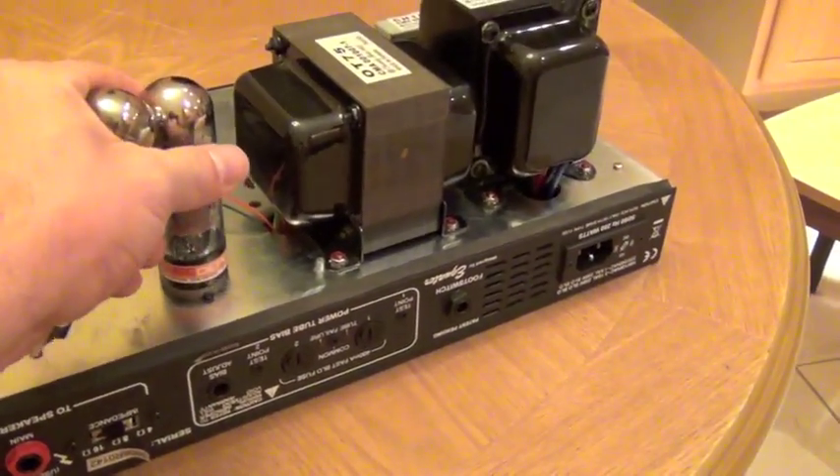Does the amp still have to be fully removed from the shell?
No.